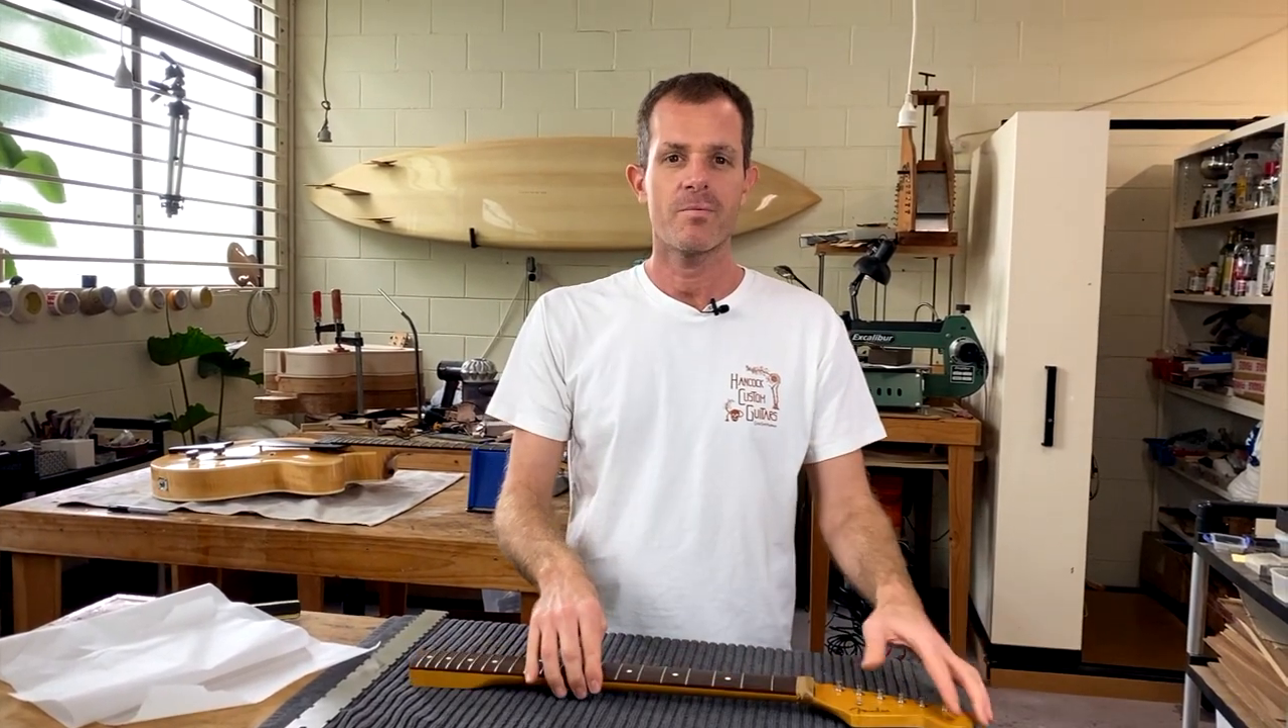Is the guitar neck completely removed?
Yes.